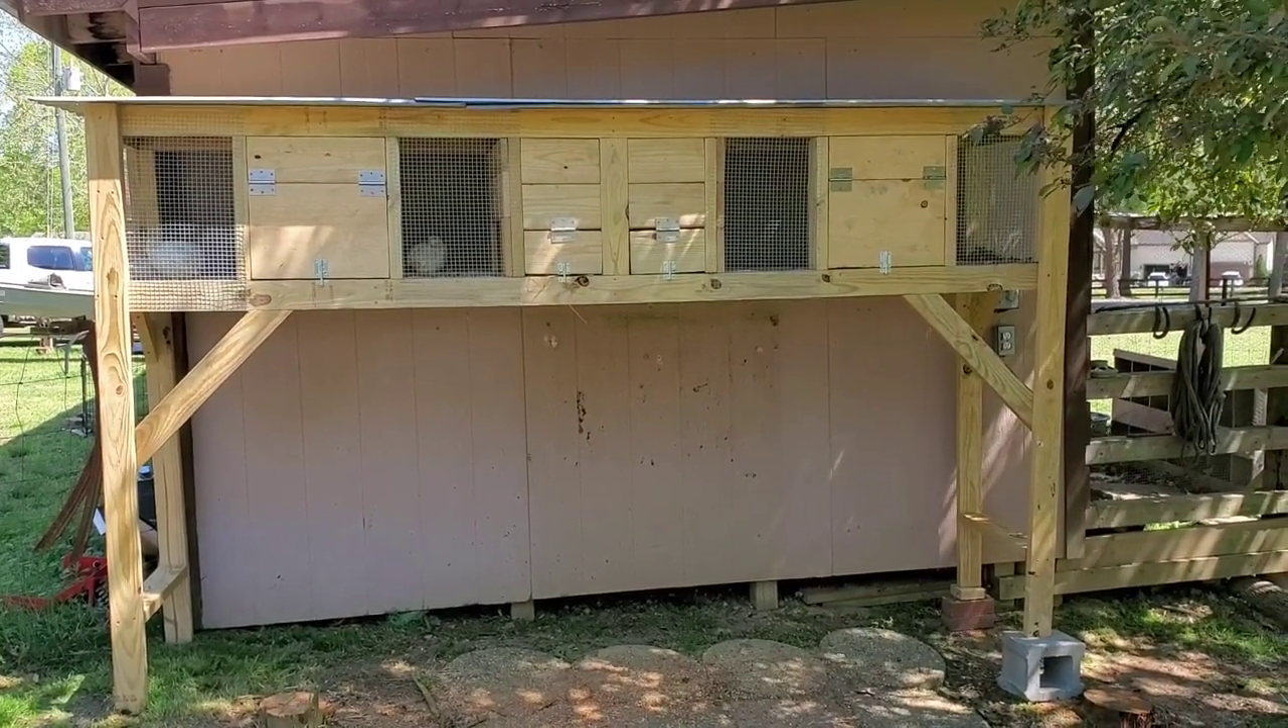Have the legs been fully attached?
Yes.